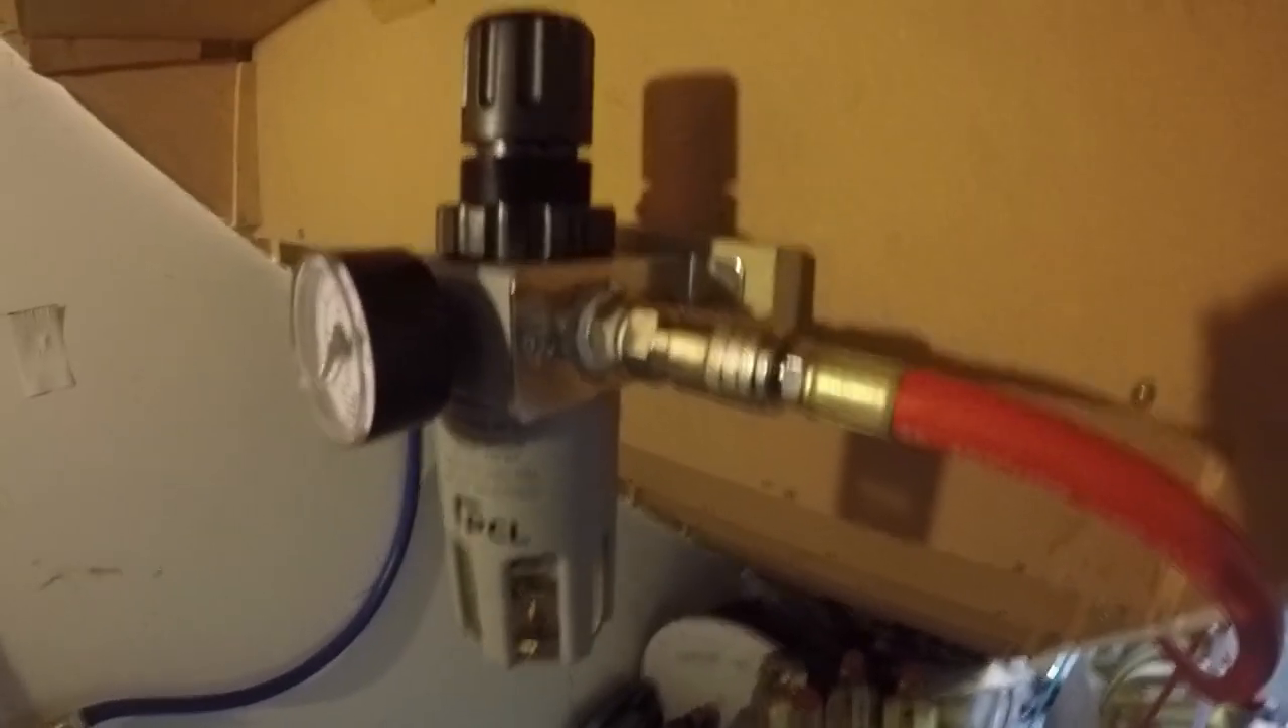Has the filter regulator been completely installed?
Yes.